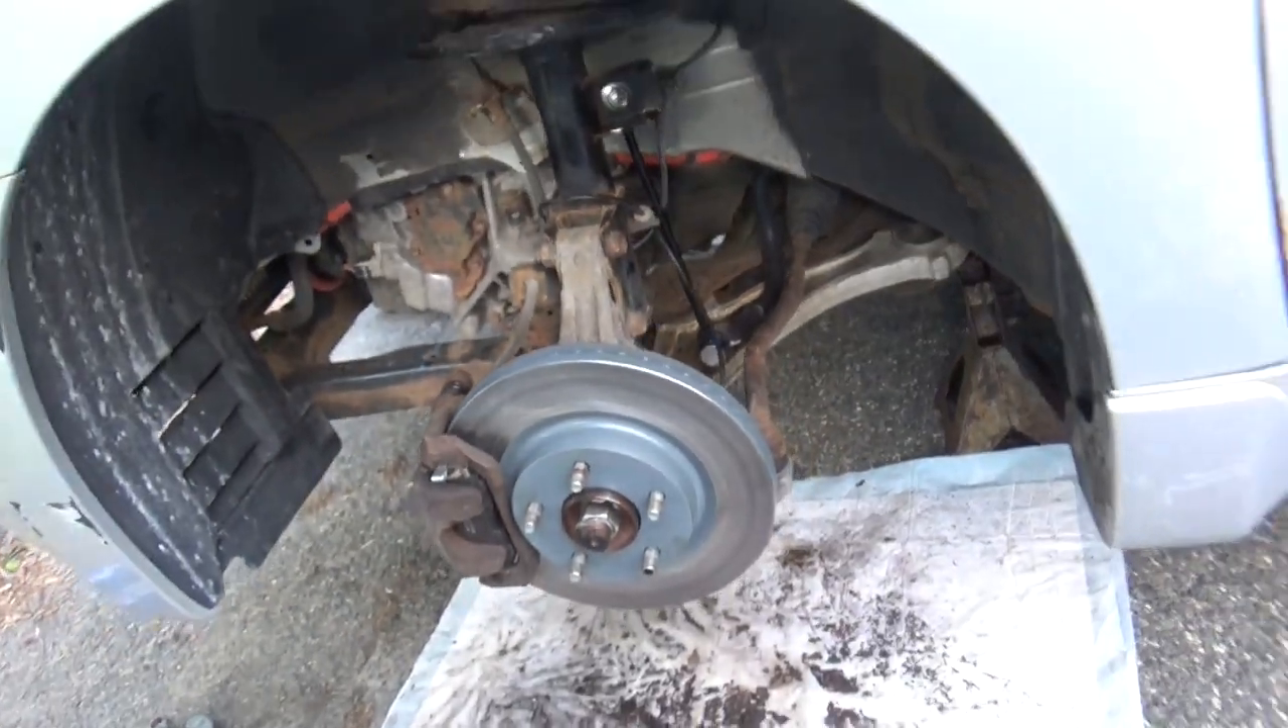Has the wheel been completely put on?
No.